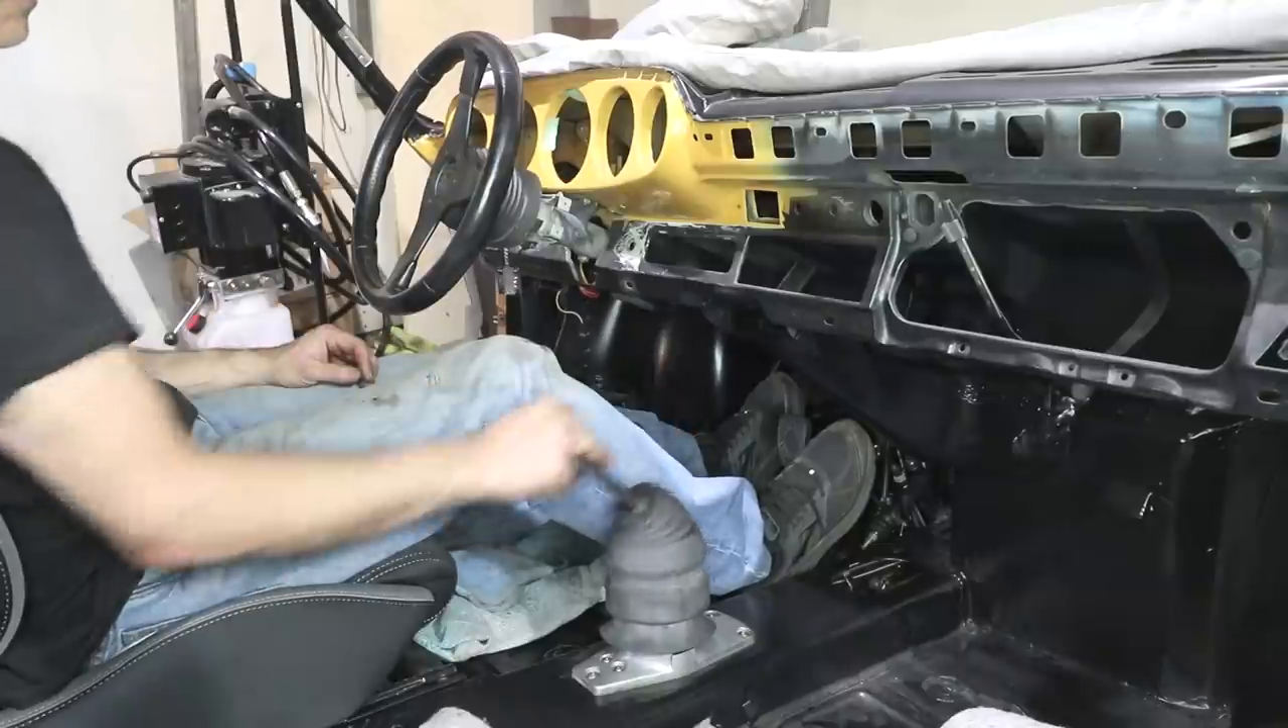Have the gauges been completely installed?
No.